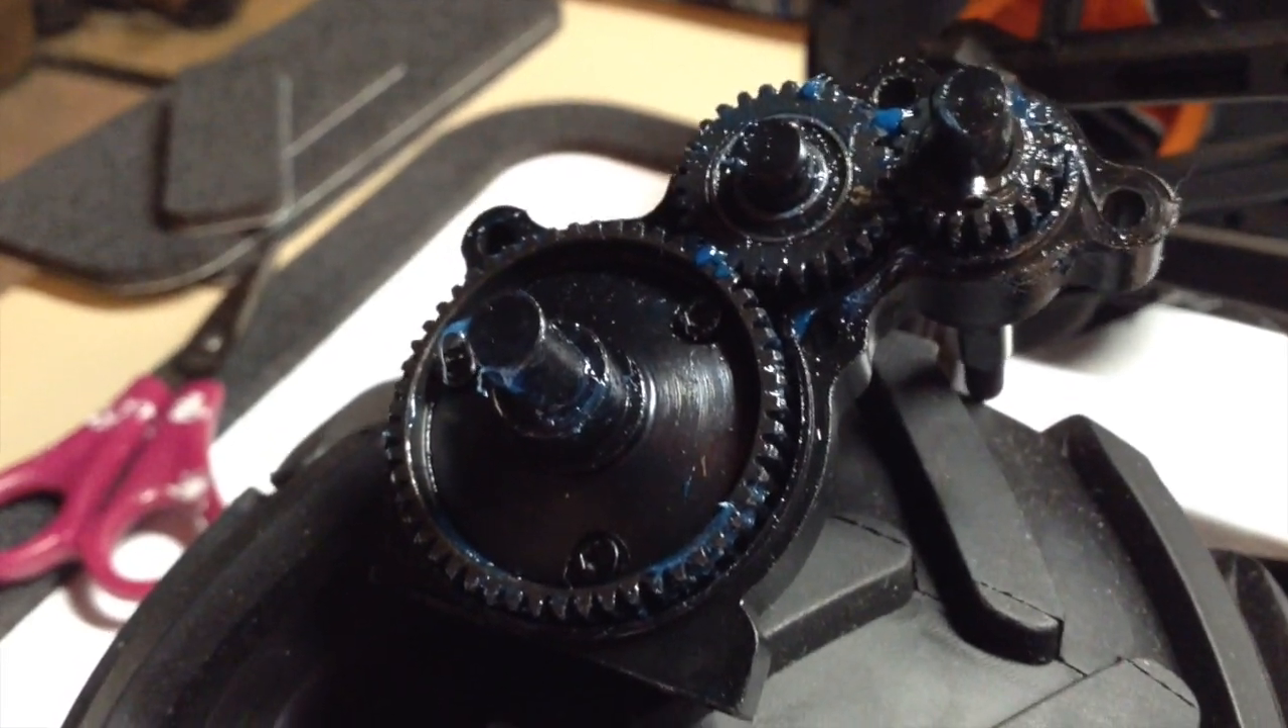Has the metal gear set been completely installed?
Yes.